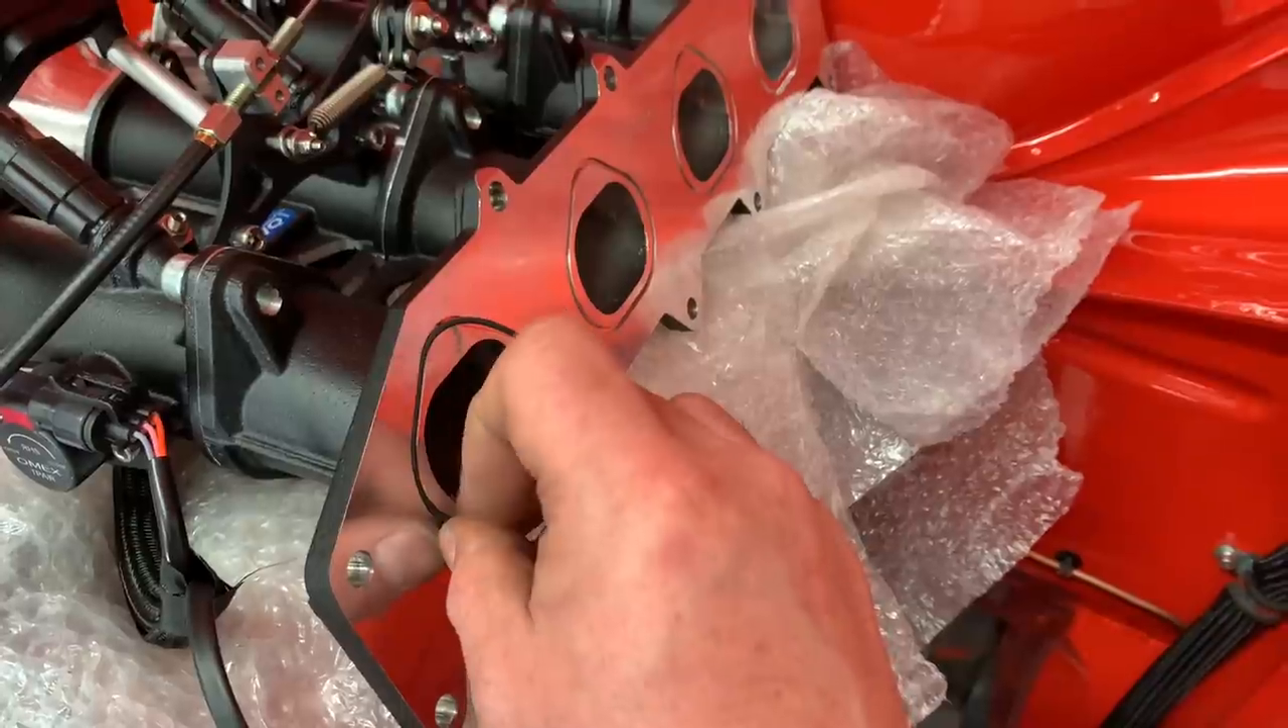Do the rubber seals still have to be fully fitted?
Yes.